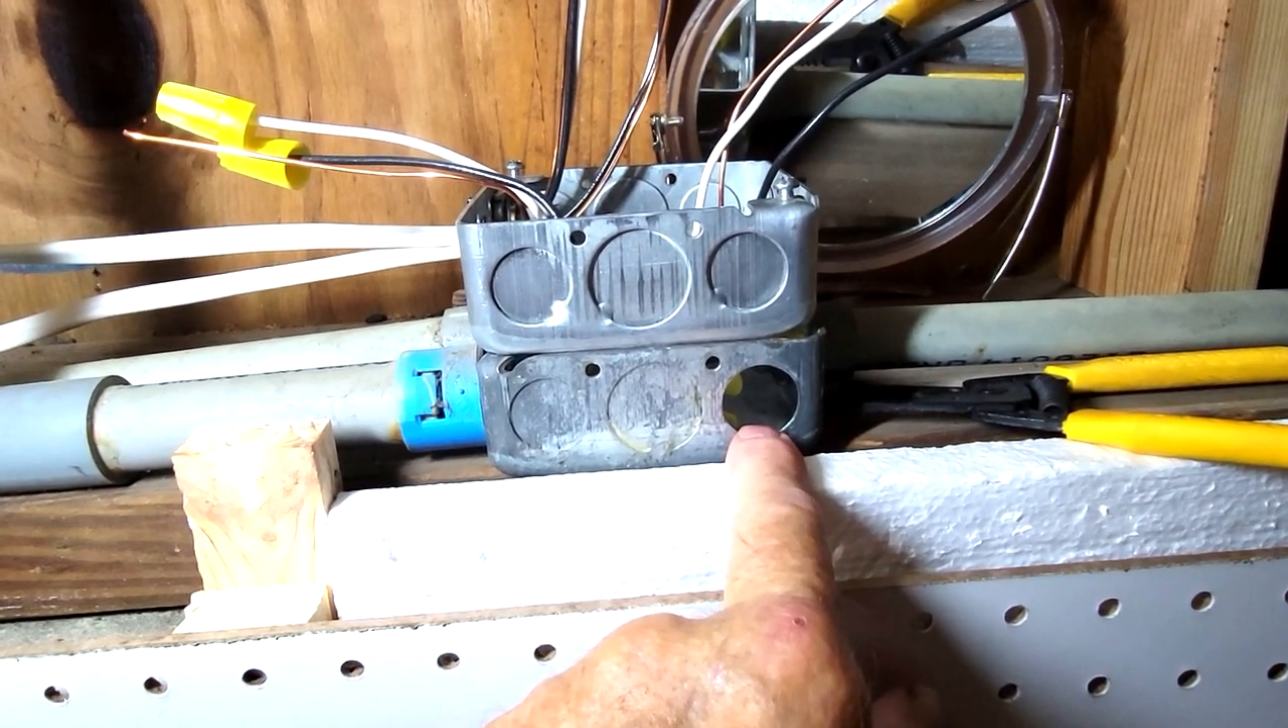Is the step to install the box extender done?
Yes.